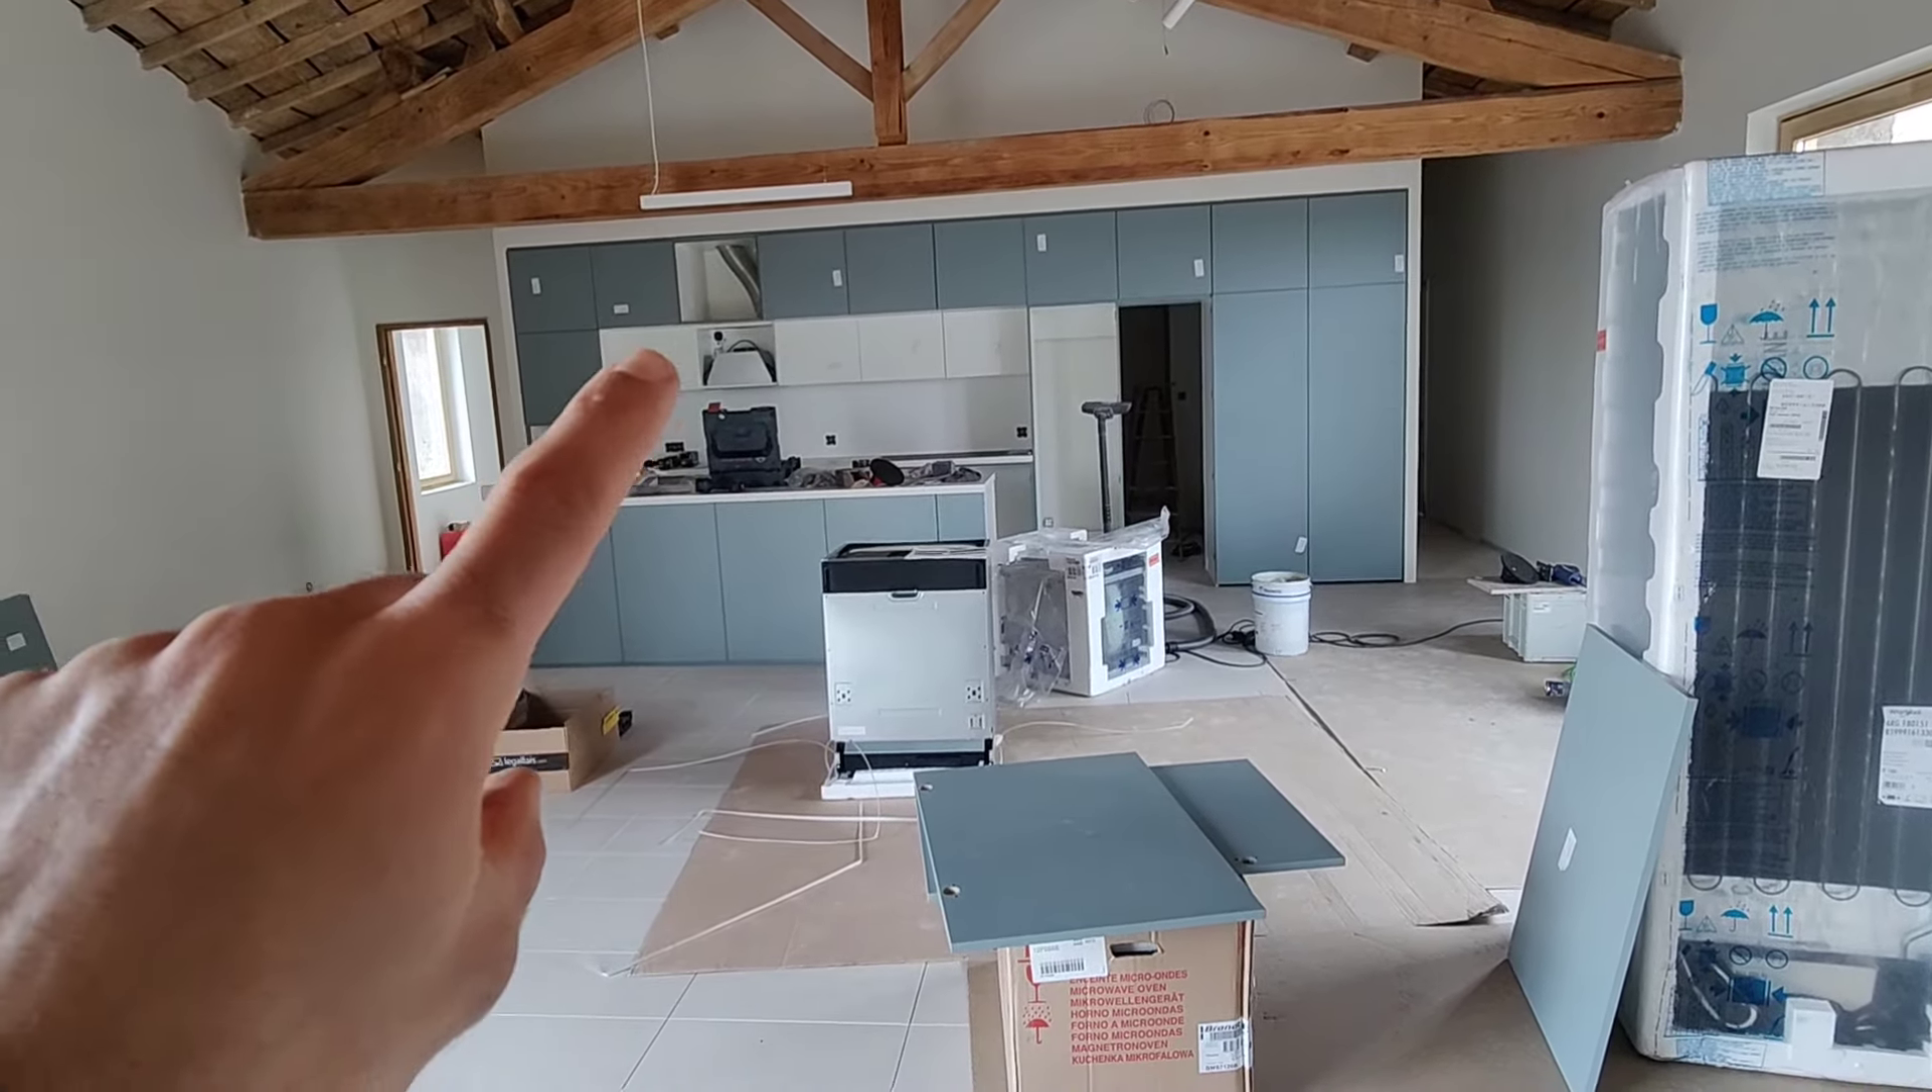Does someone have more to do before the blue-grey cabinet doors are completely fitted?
Yes.